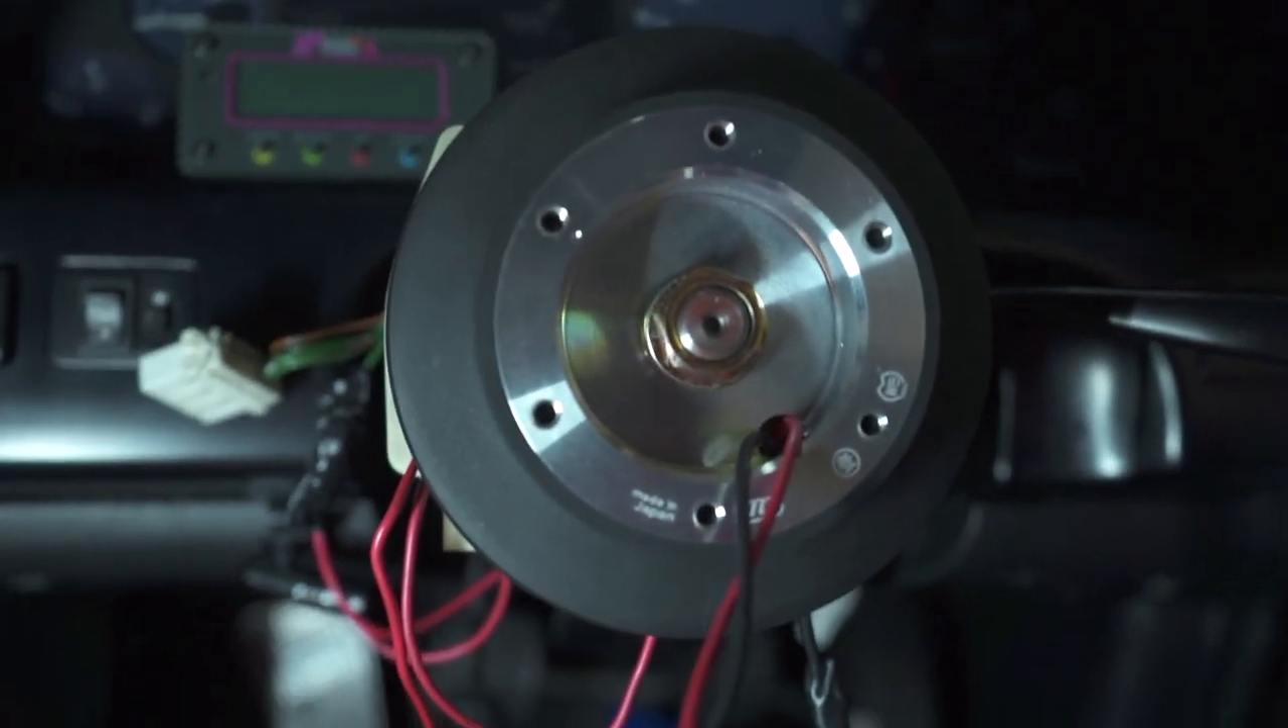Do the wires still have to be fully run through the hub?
No.